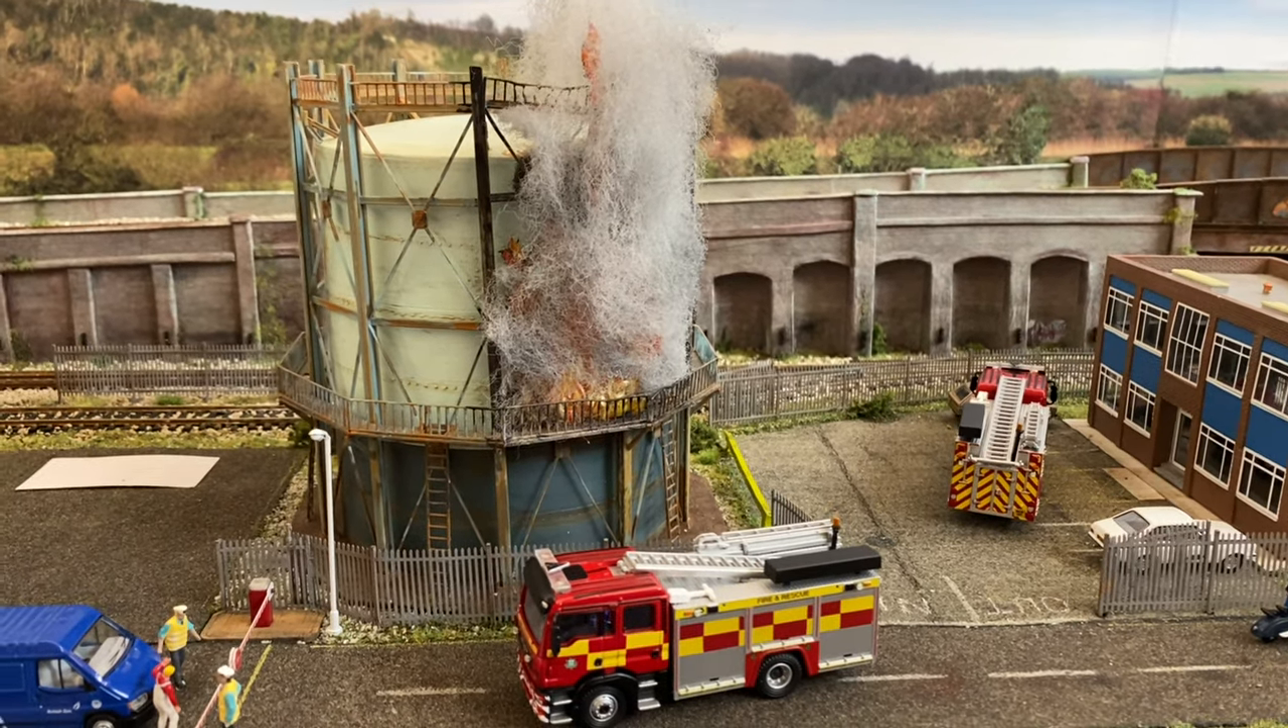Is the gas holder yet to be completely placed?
No.